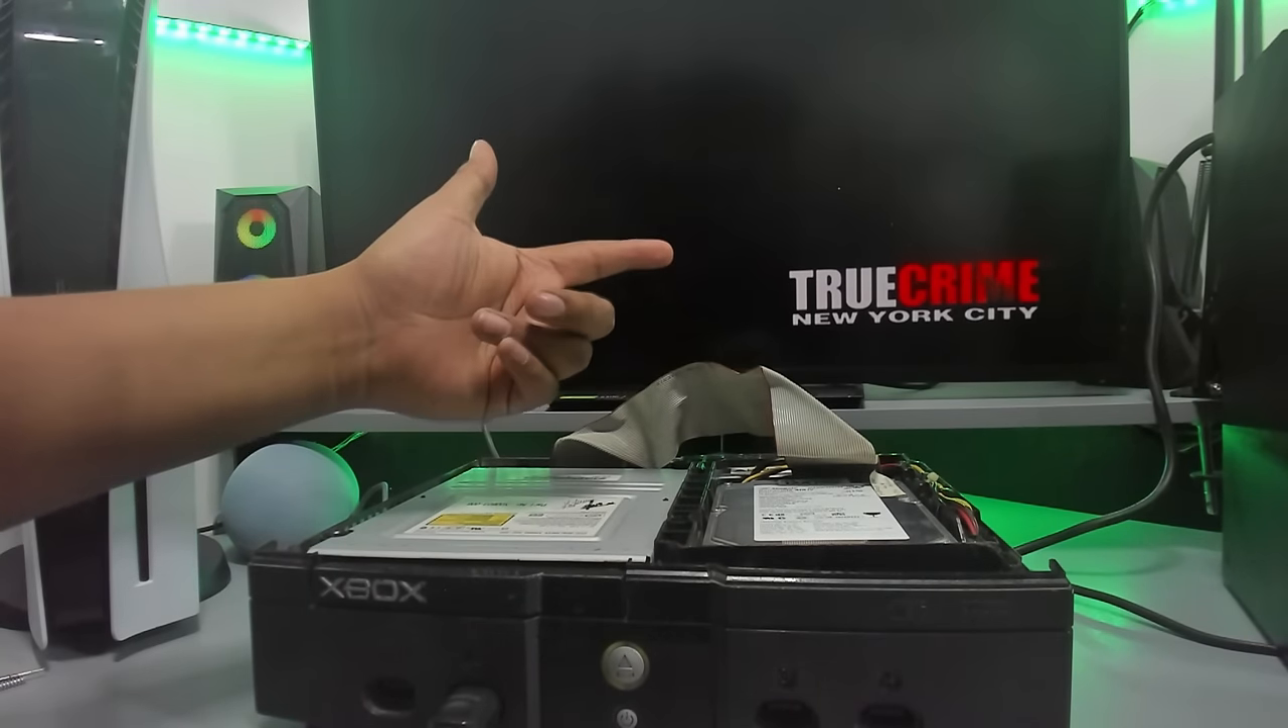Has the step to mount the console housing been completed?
No.